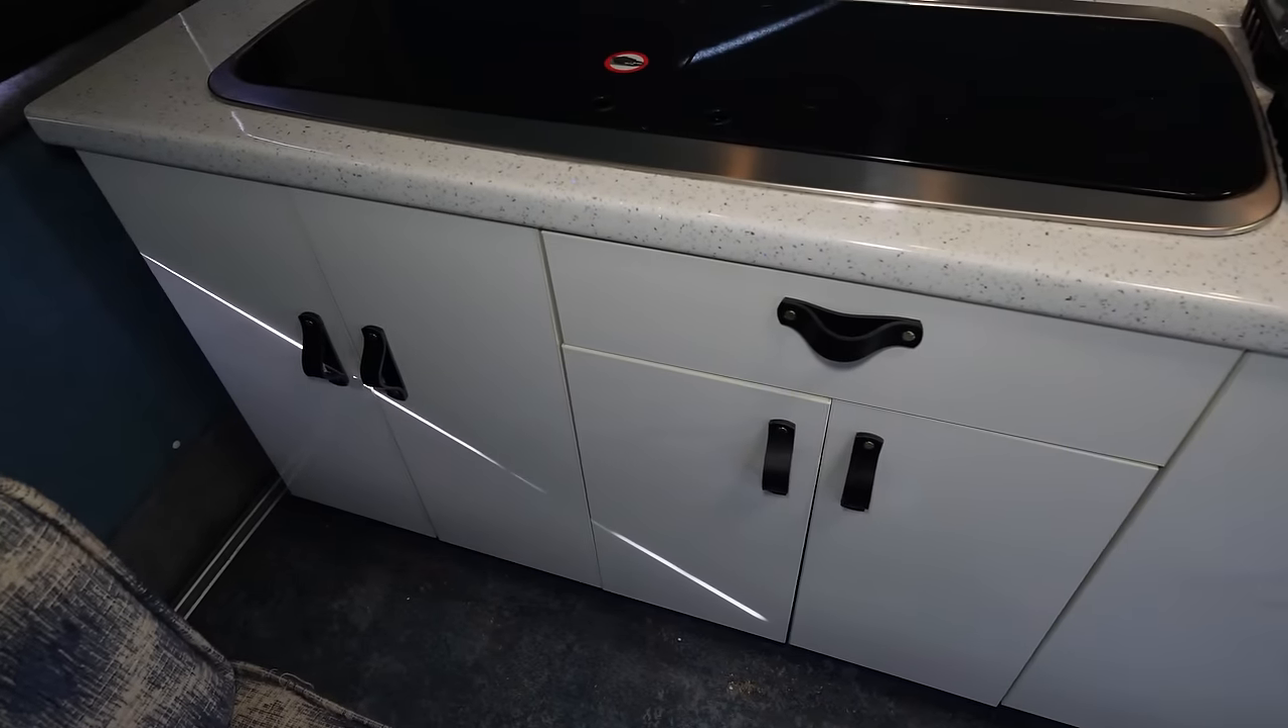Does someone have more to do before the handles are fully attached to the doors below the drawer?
No.